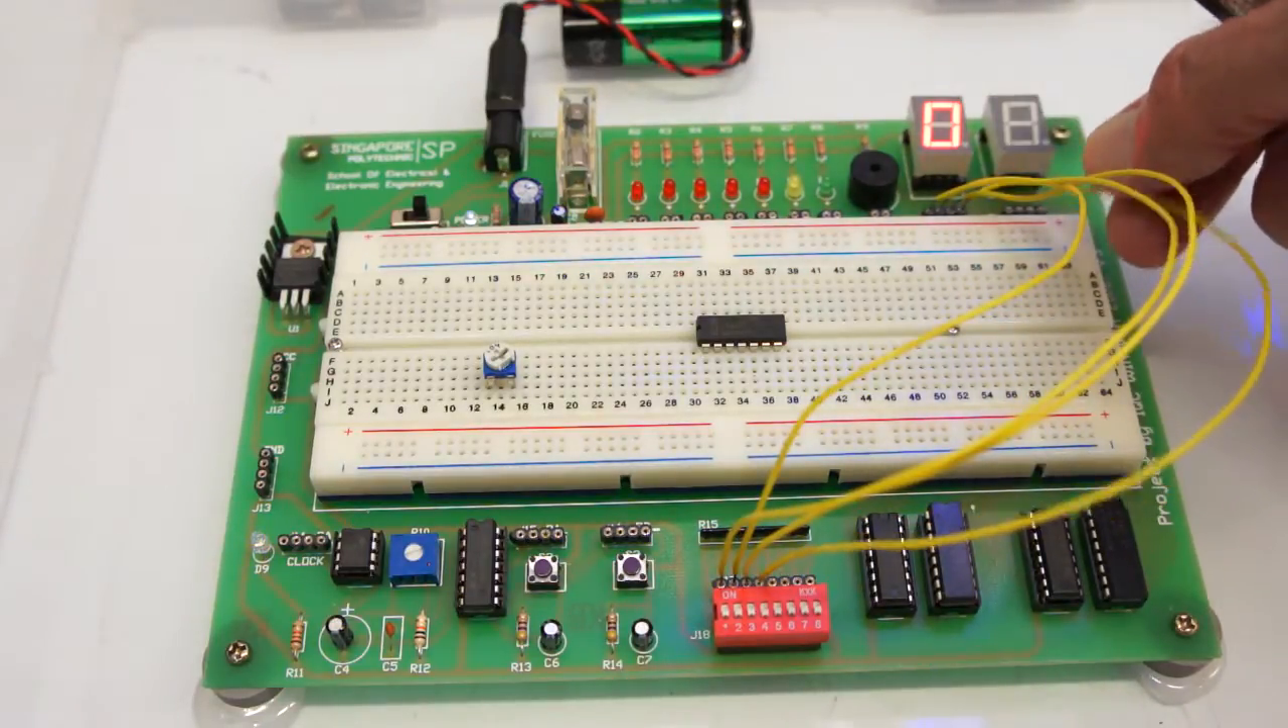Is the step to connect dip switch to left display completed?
Yes.